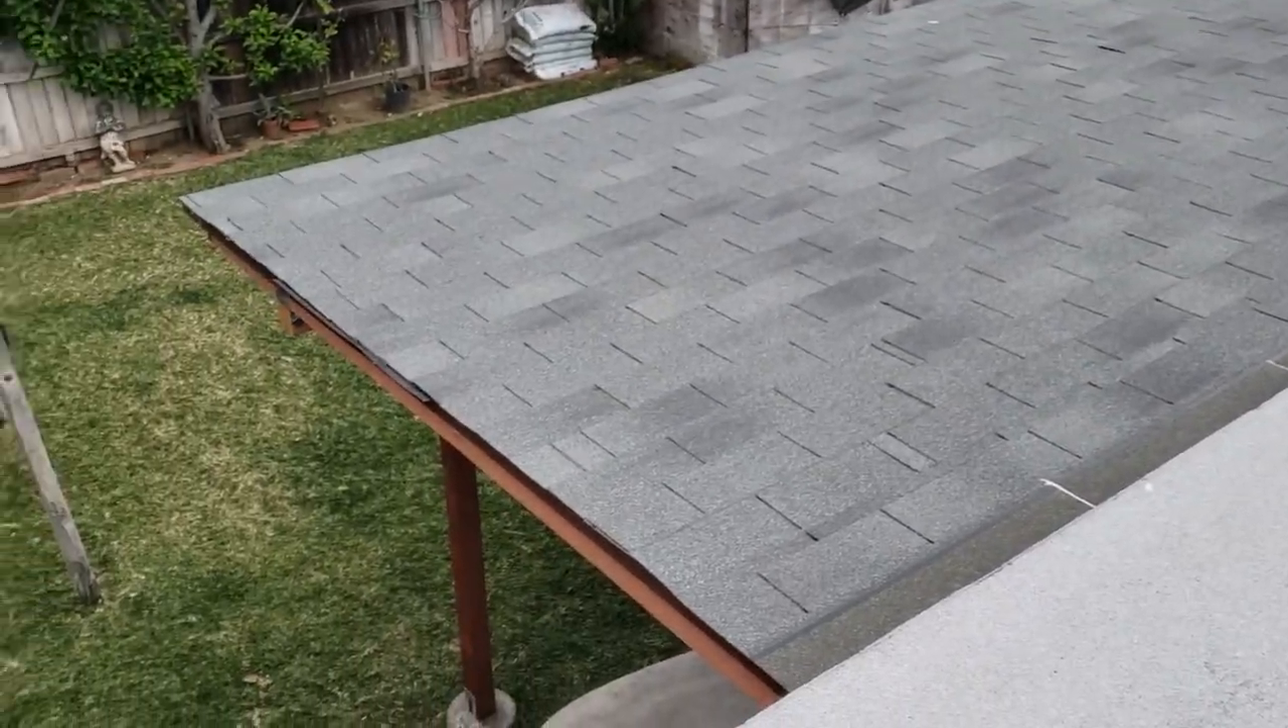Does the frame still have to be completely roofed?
No.